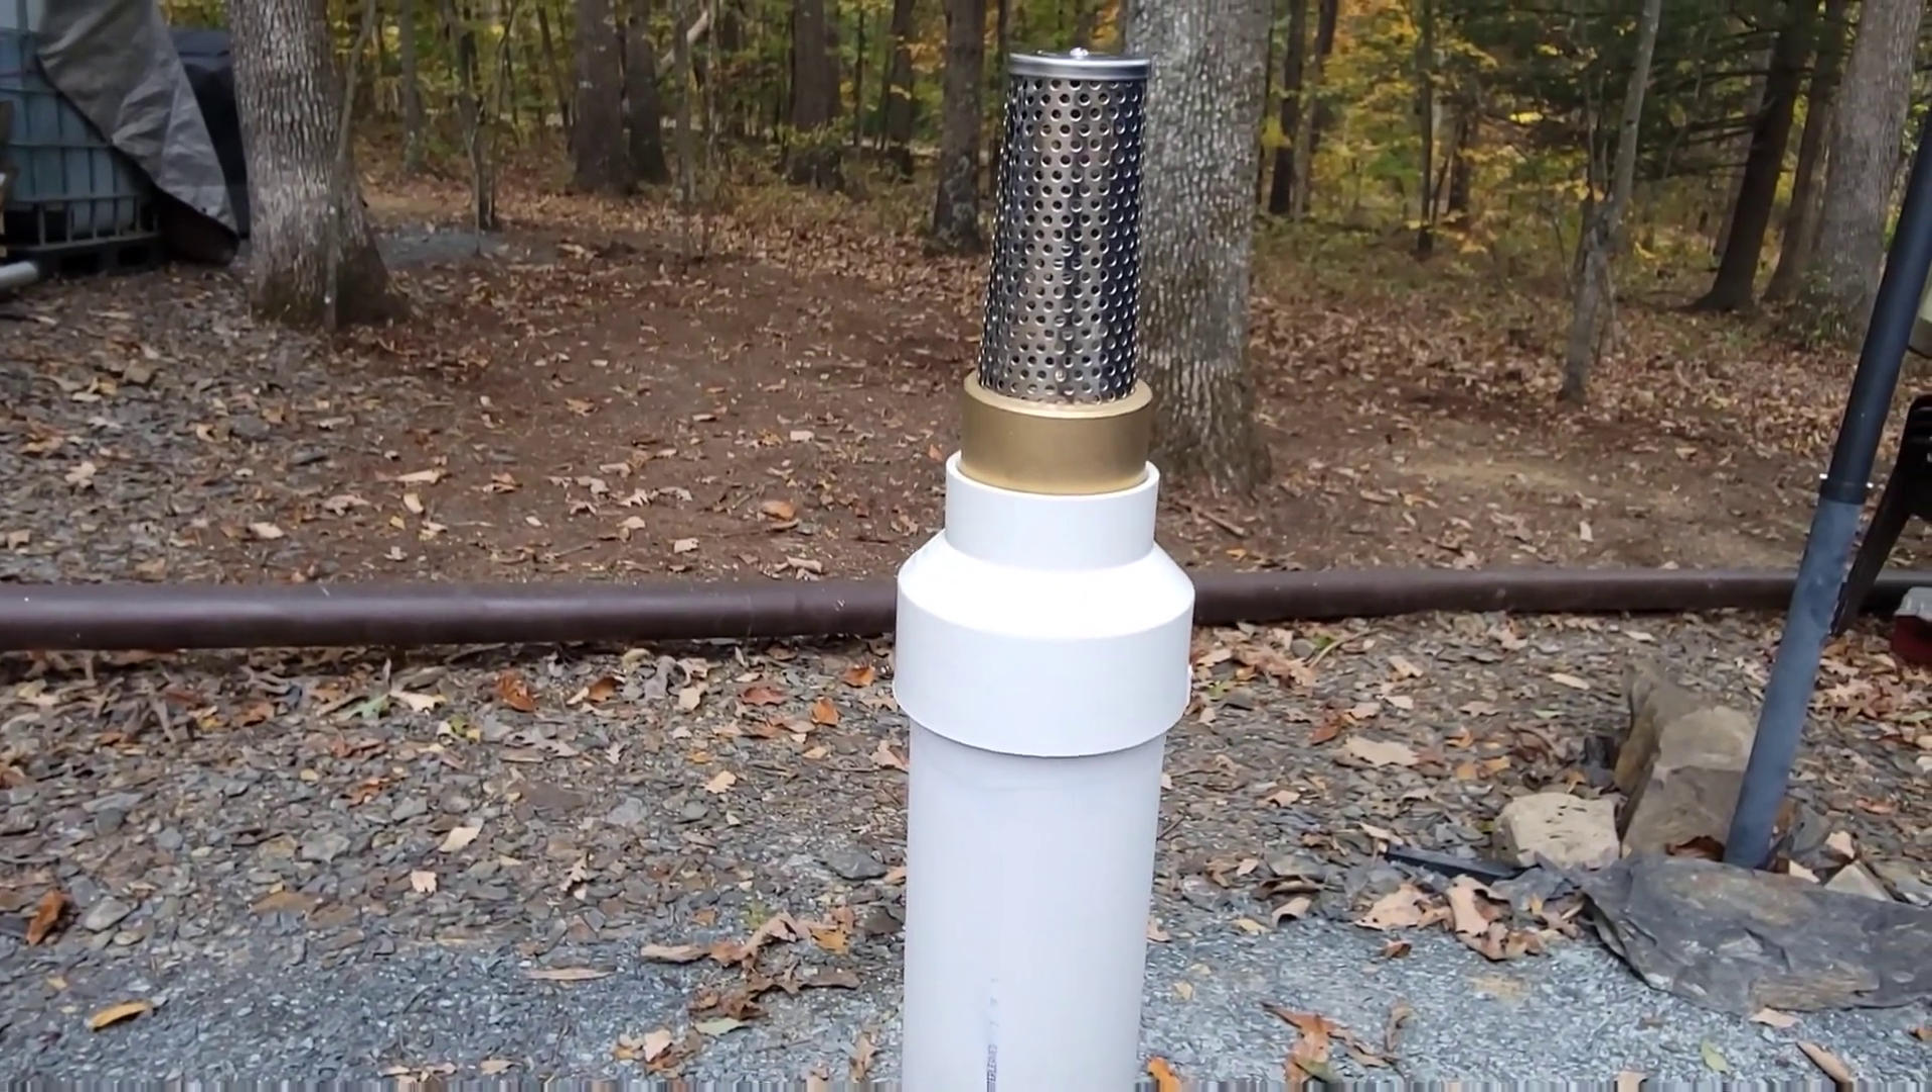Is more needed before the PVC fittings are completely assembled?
No.